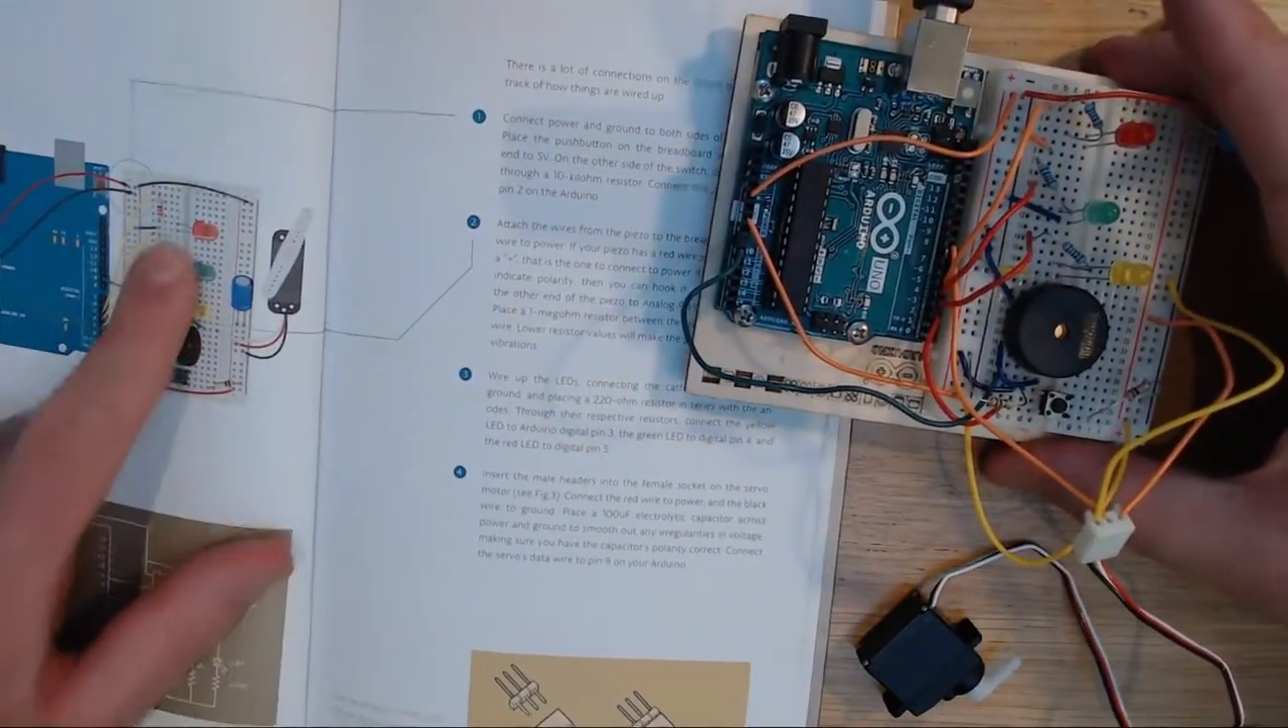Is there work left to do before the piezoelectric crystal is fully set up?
No.